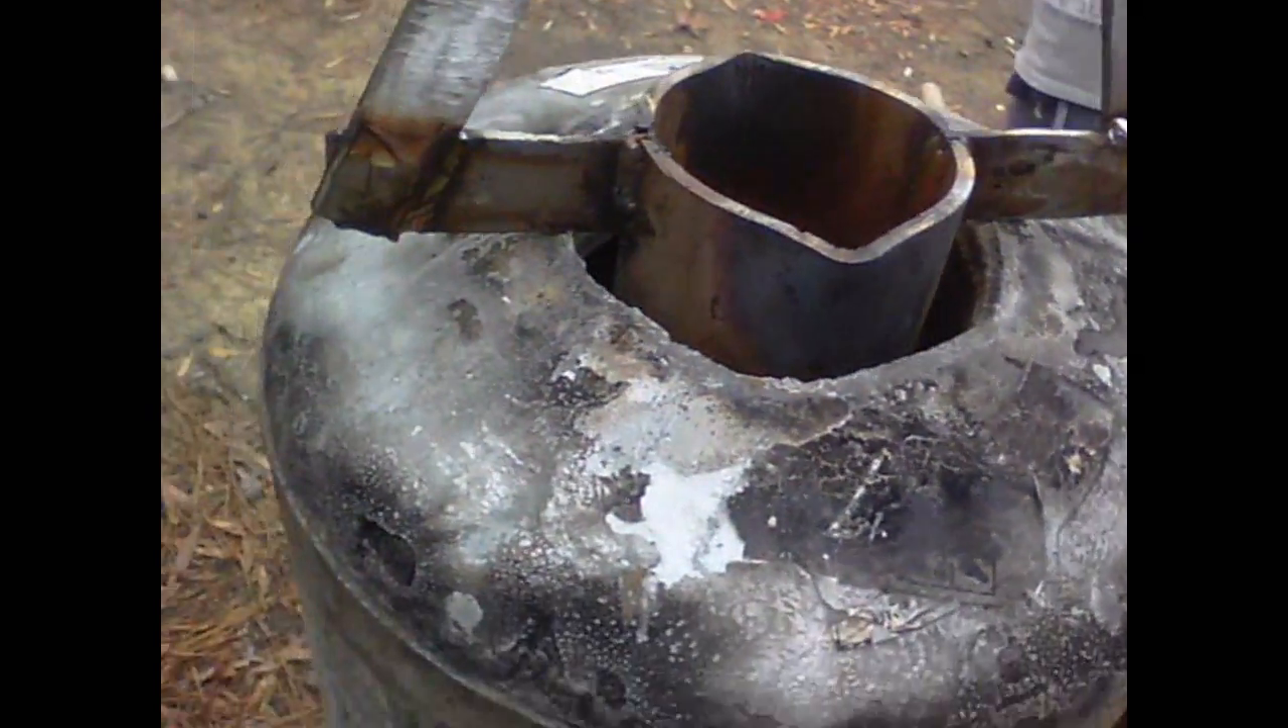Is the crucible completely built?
Yes.